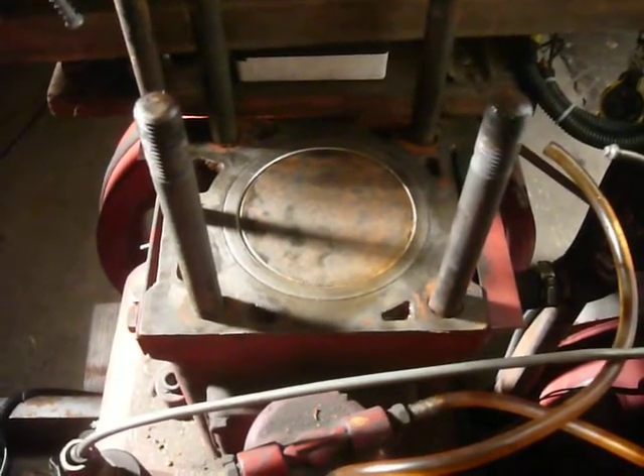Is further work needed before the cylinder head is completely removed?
No.